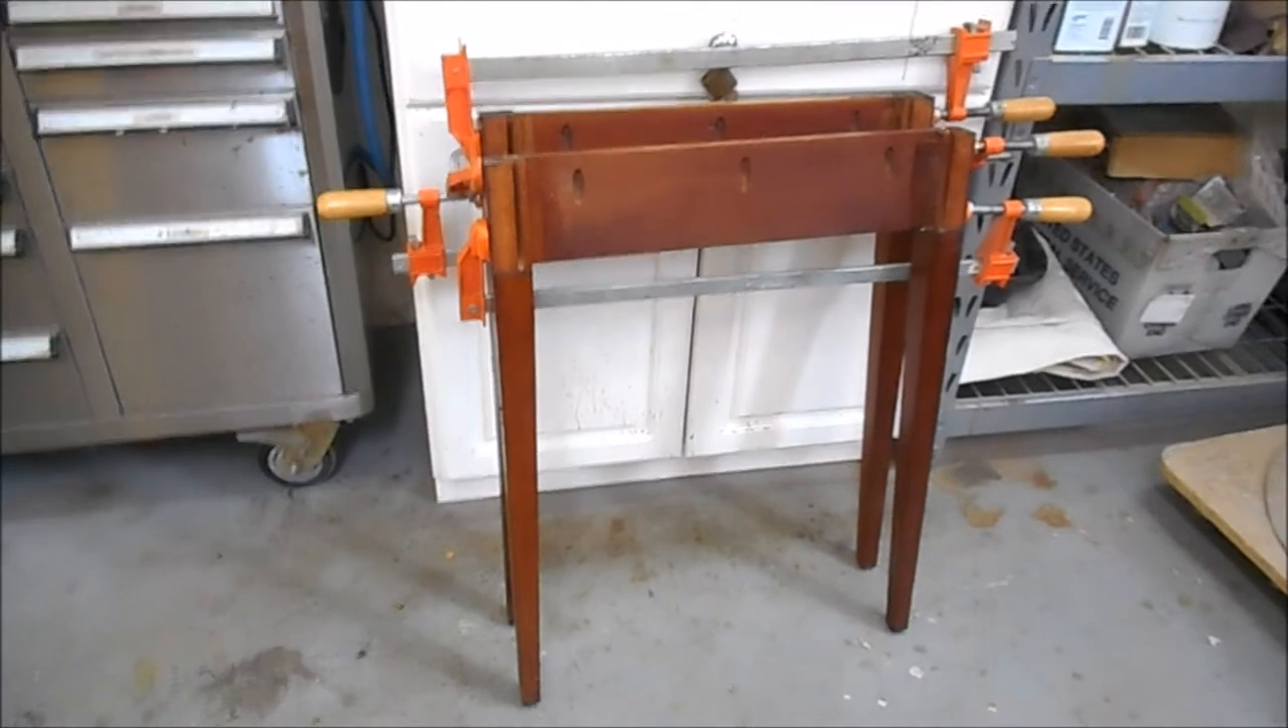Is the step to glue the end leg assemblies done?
Yes.